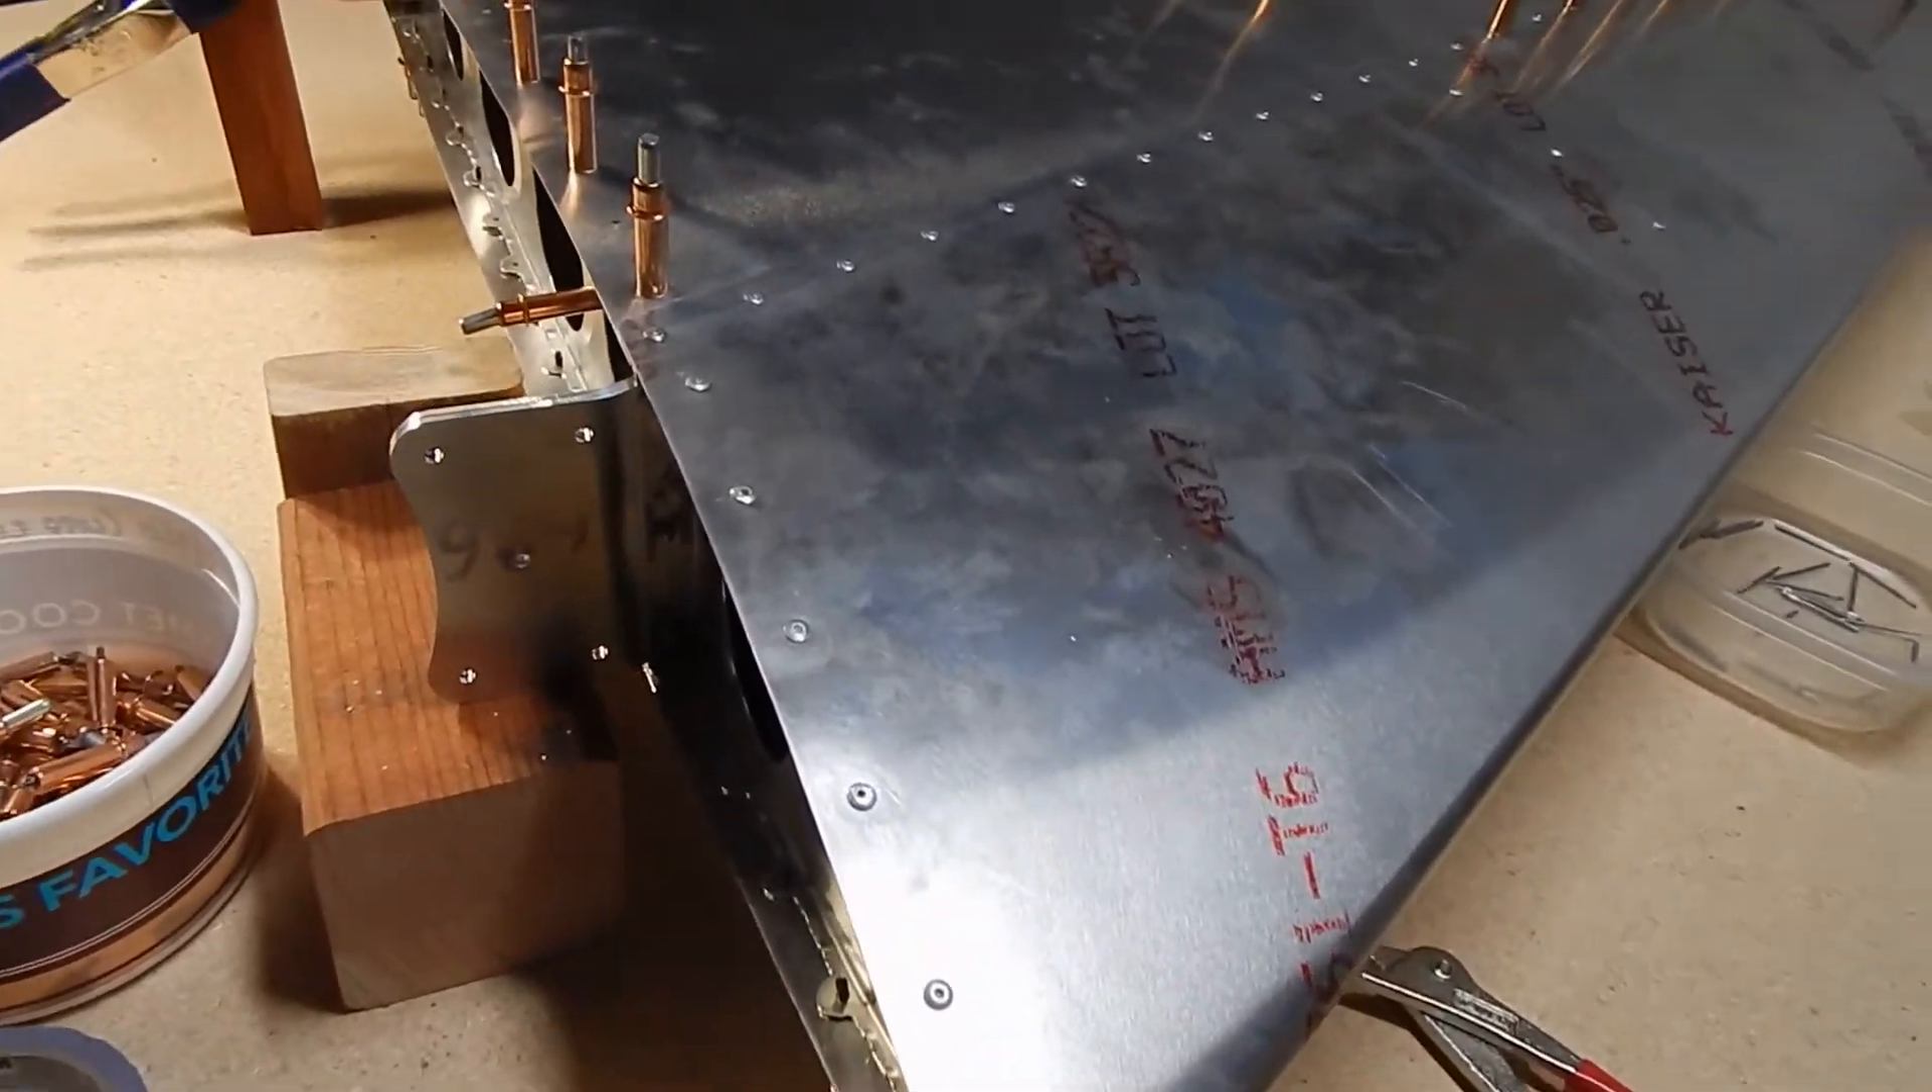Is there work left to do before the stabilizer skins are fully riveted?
Yes.